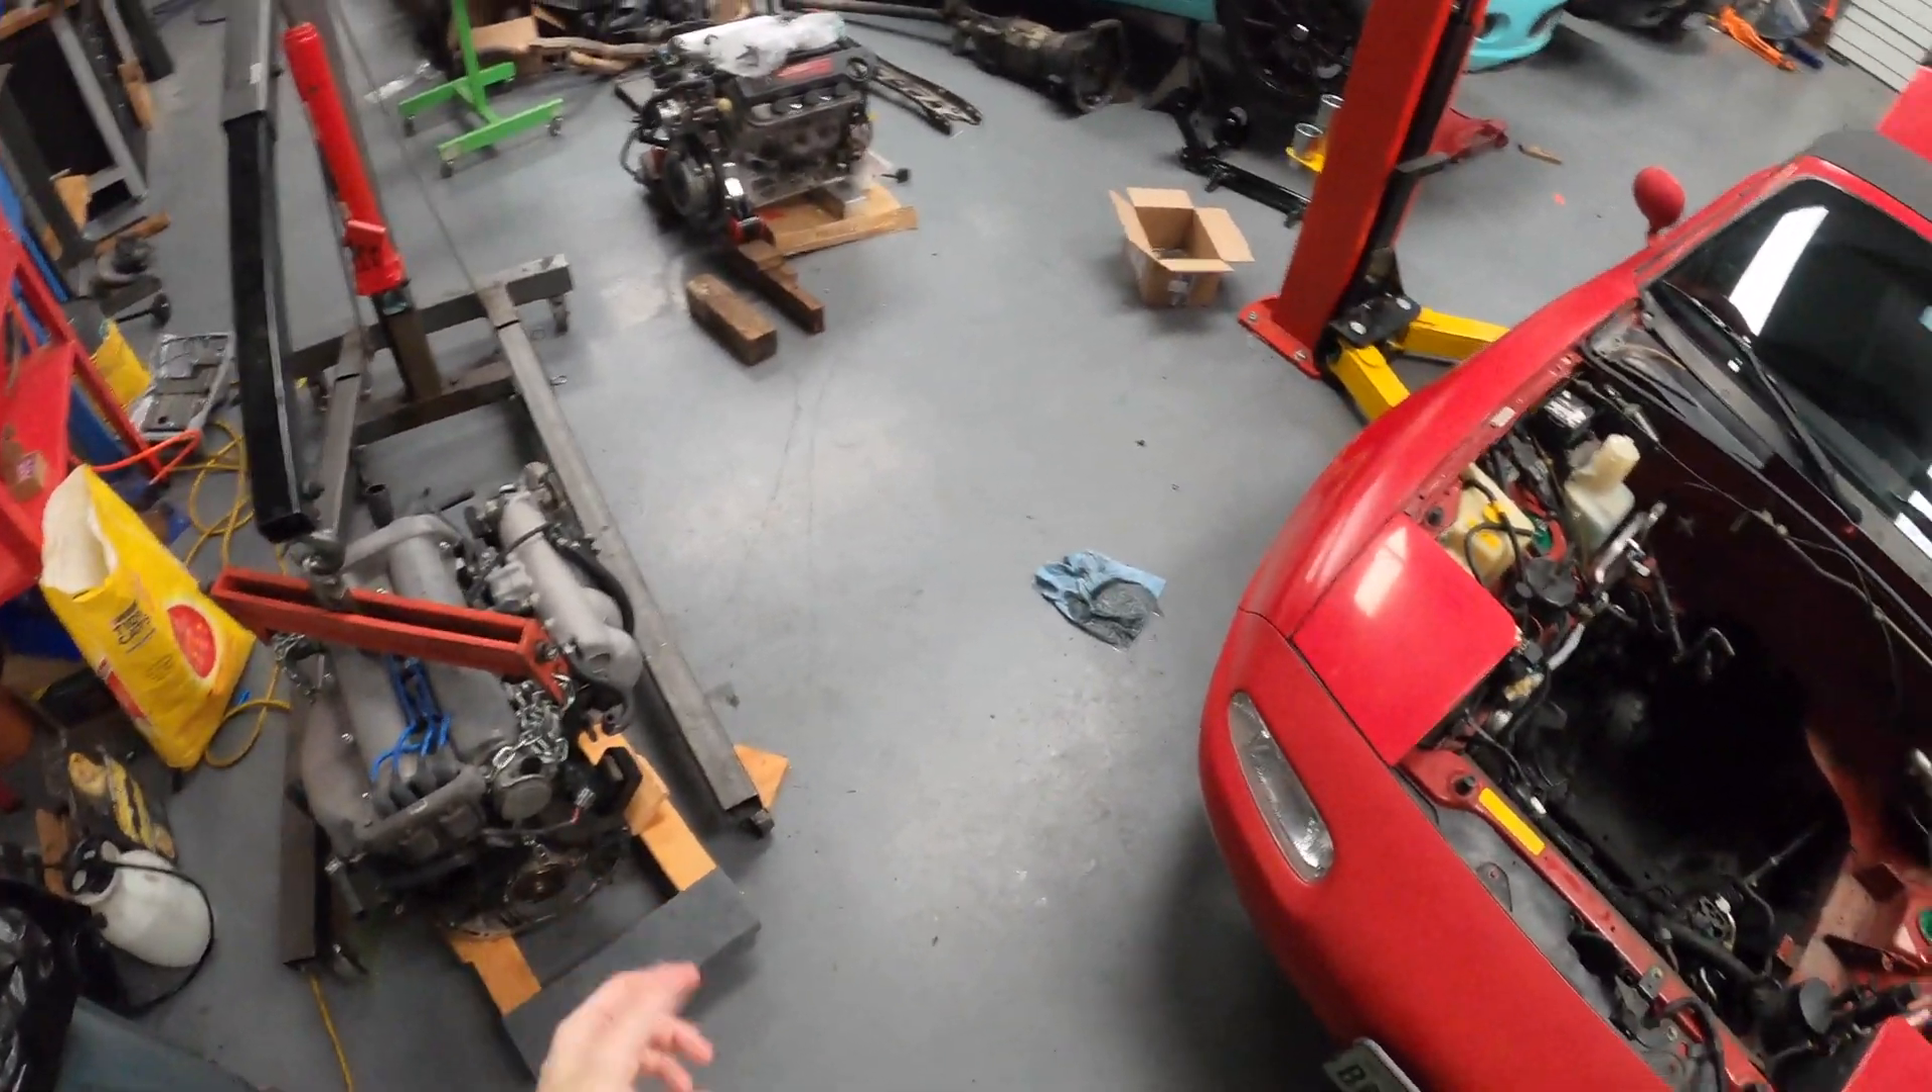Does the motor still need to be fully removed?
No.